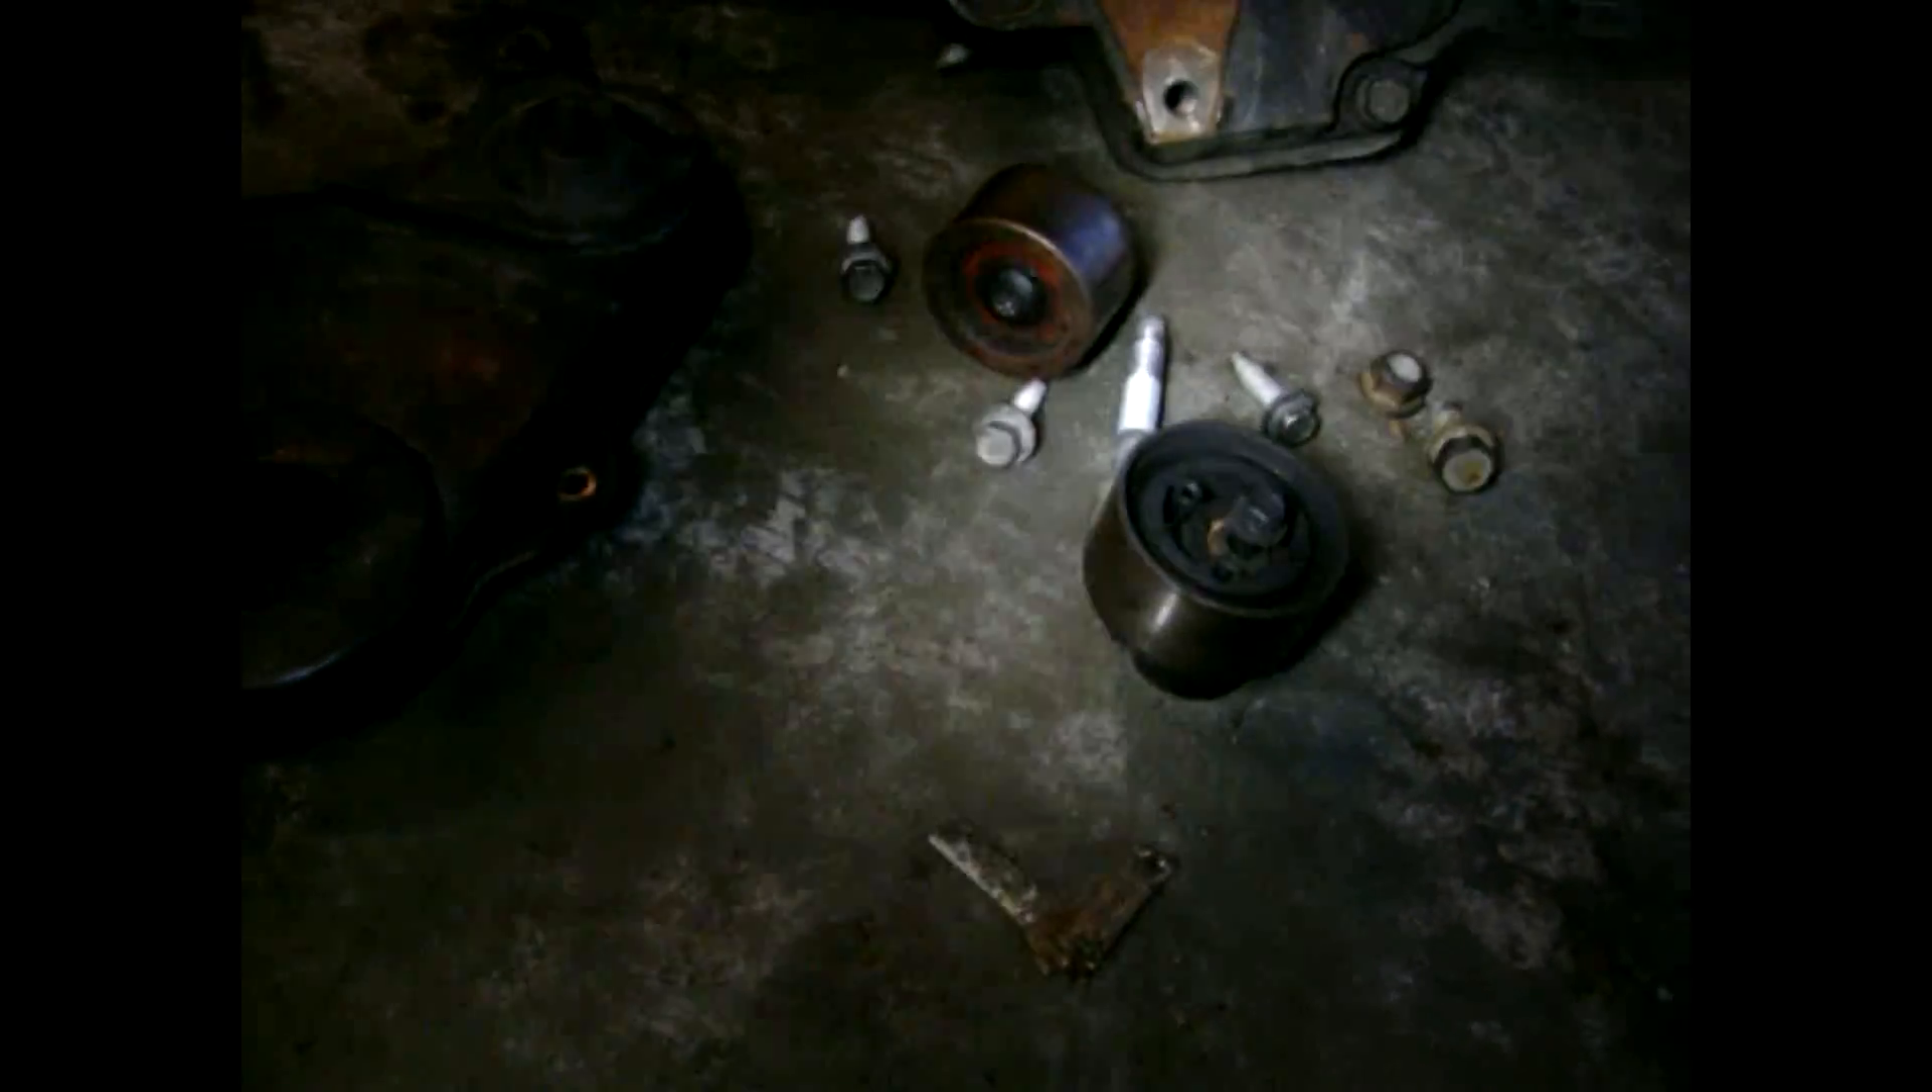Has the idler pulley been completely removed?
Yes.